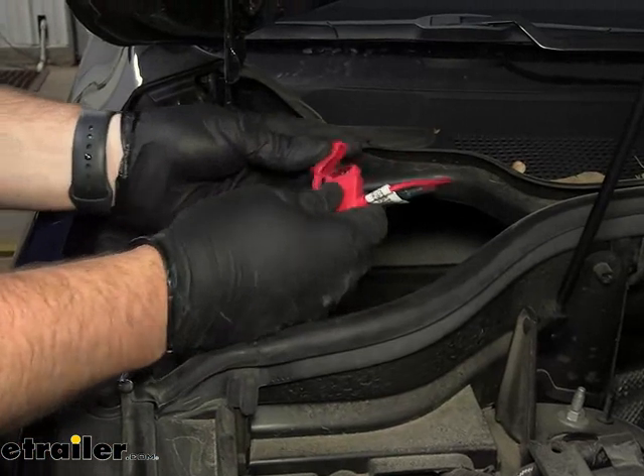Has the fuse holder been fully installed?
No.